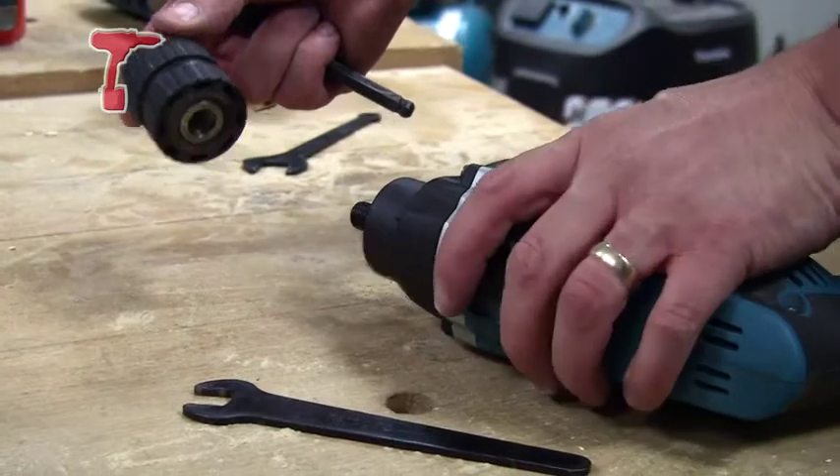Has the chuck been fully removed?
Yes.